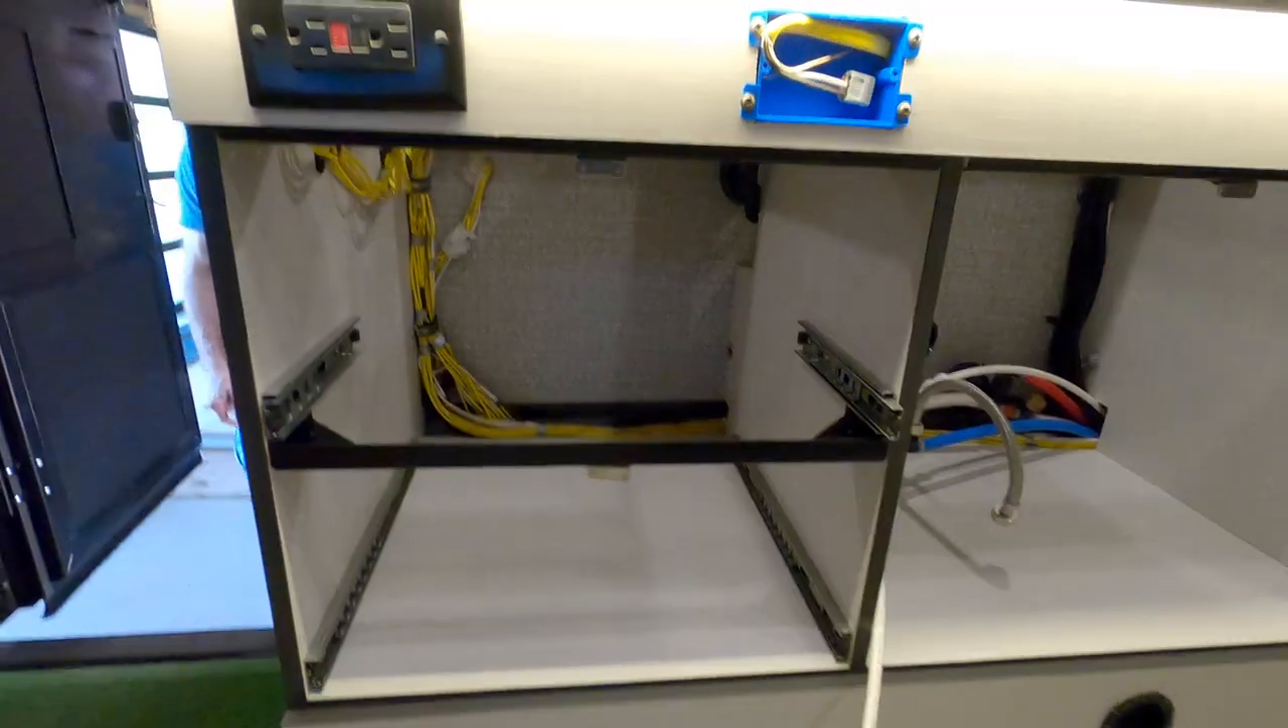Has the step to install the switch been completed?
No.